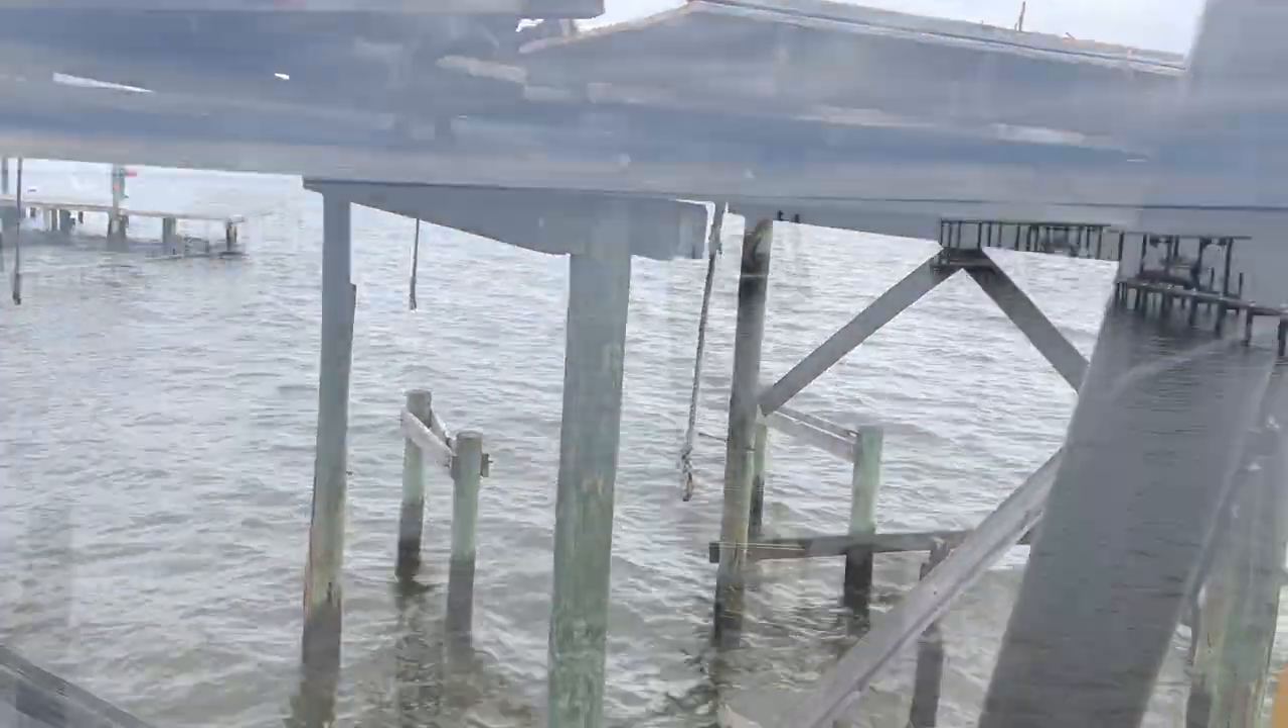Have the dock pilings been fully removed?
No.